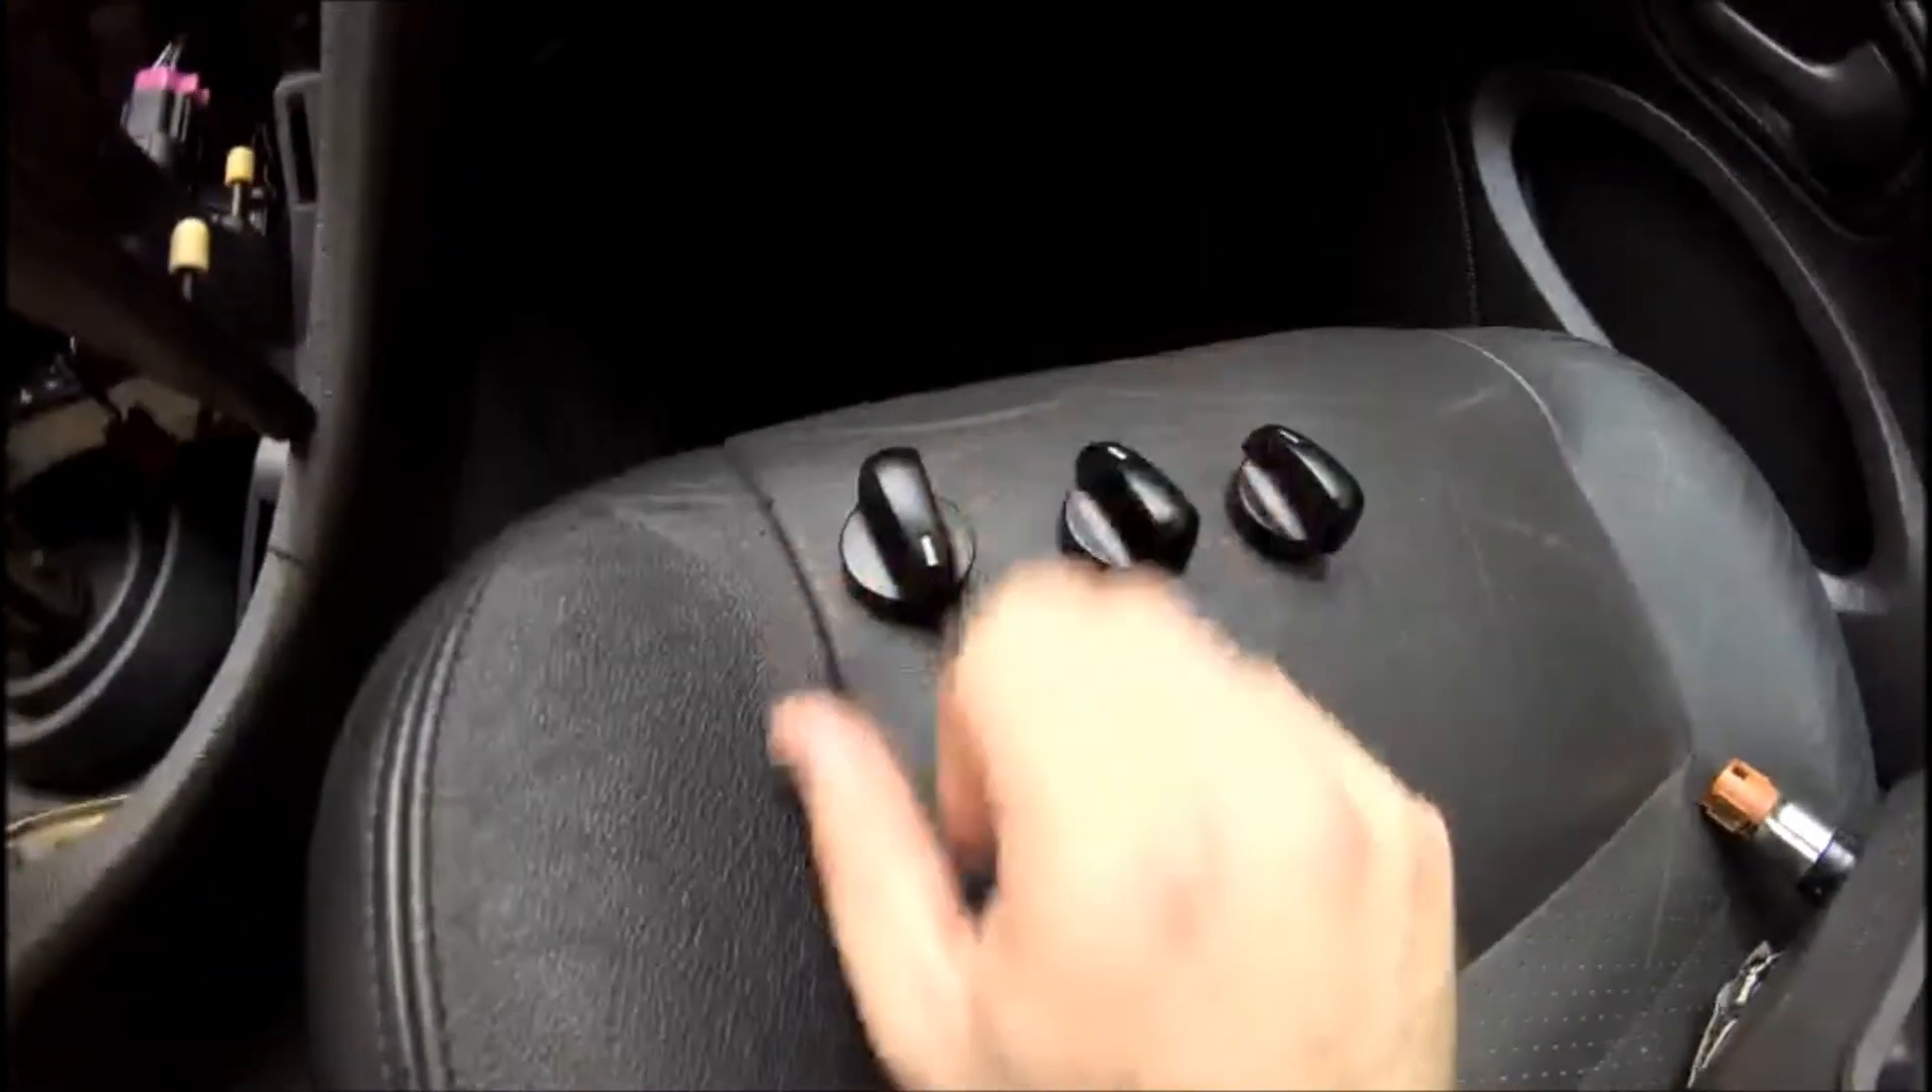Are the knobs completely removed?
Yes.